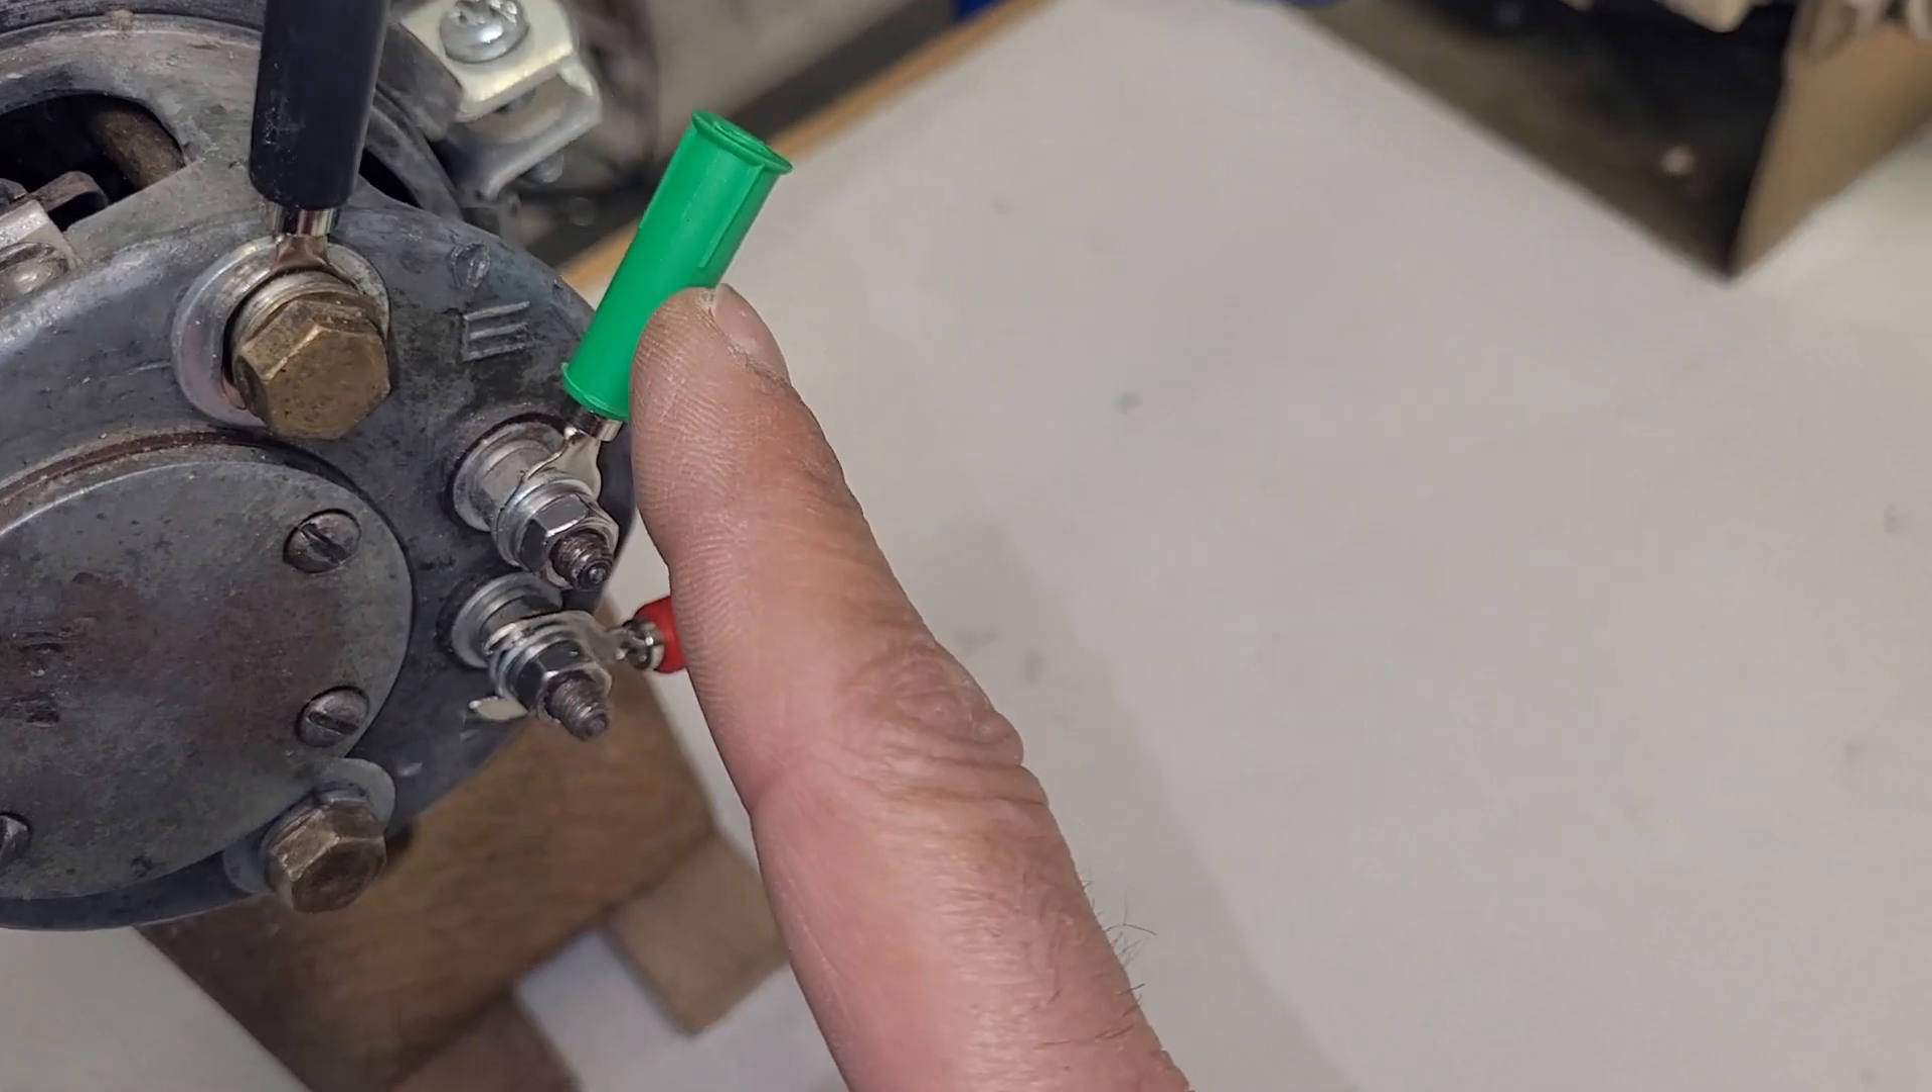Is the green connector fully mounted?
Yes.